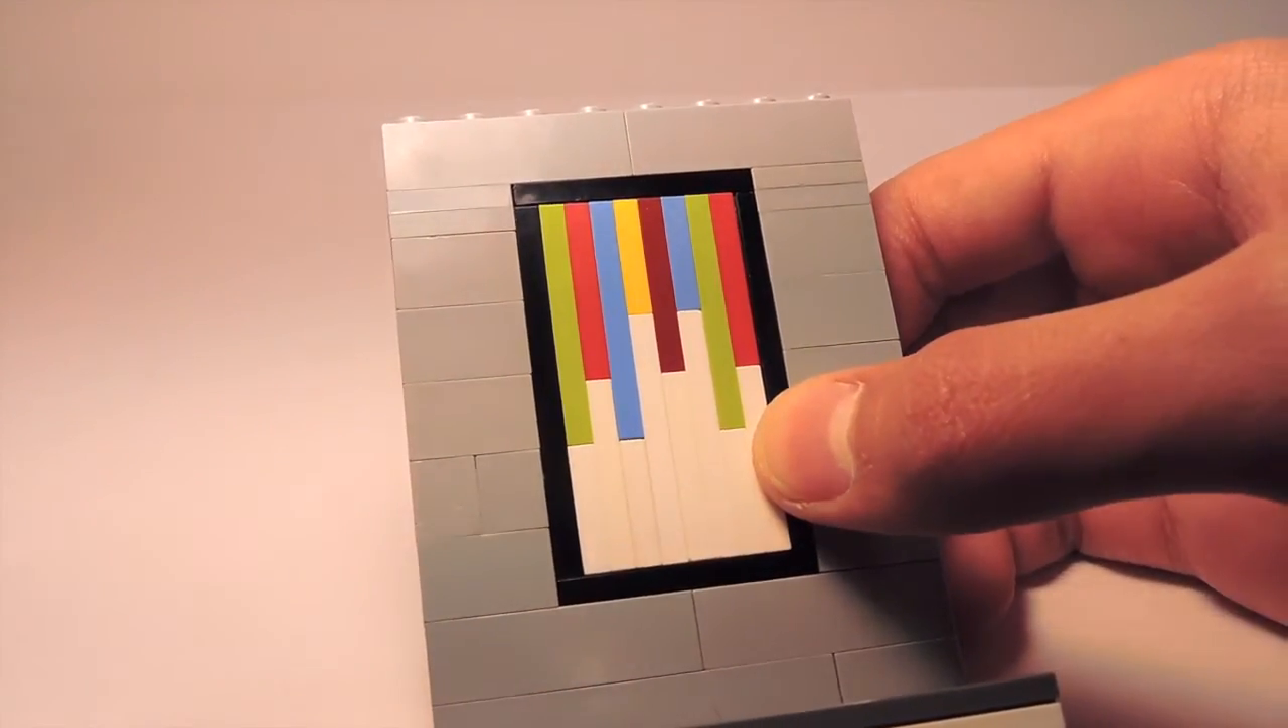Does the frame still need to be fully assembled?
No.